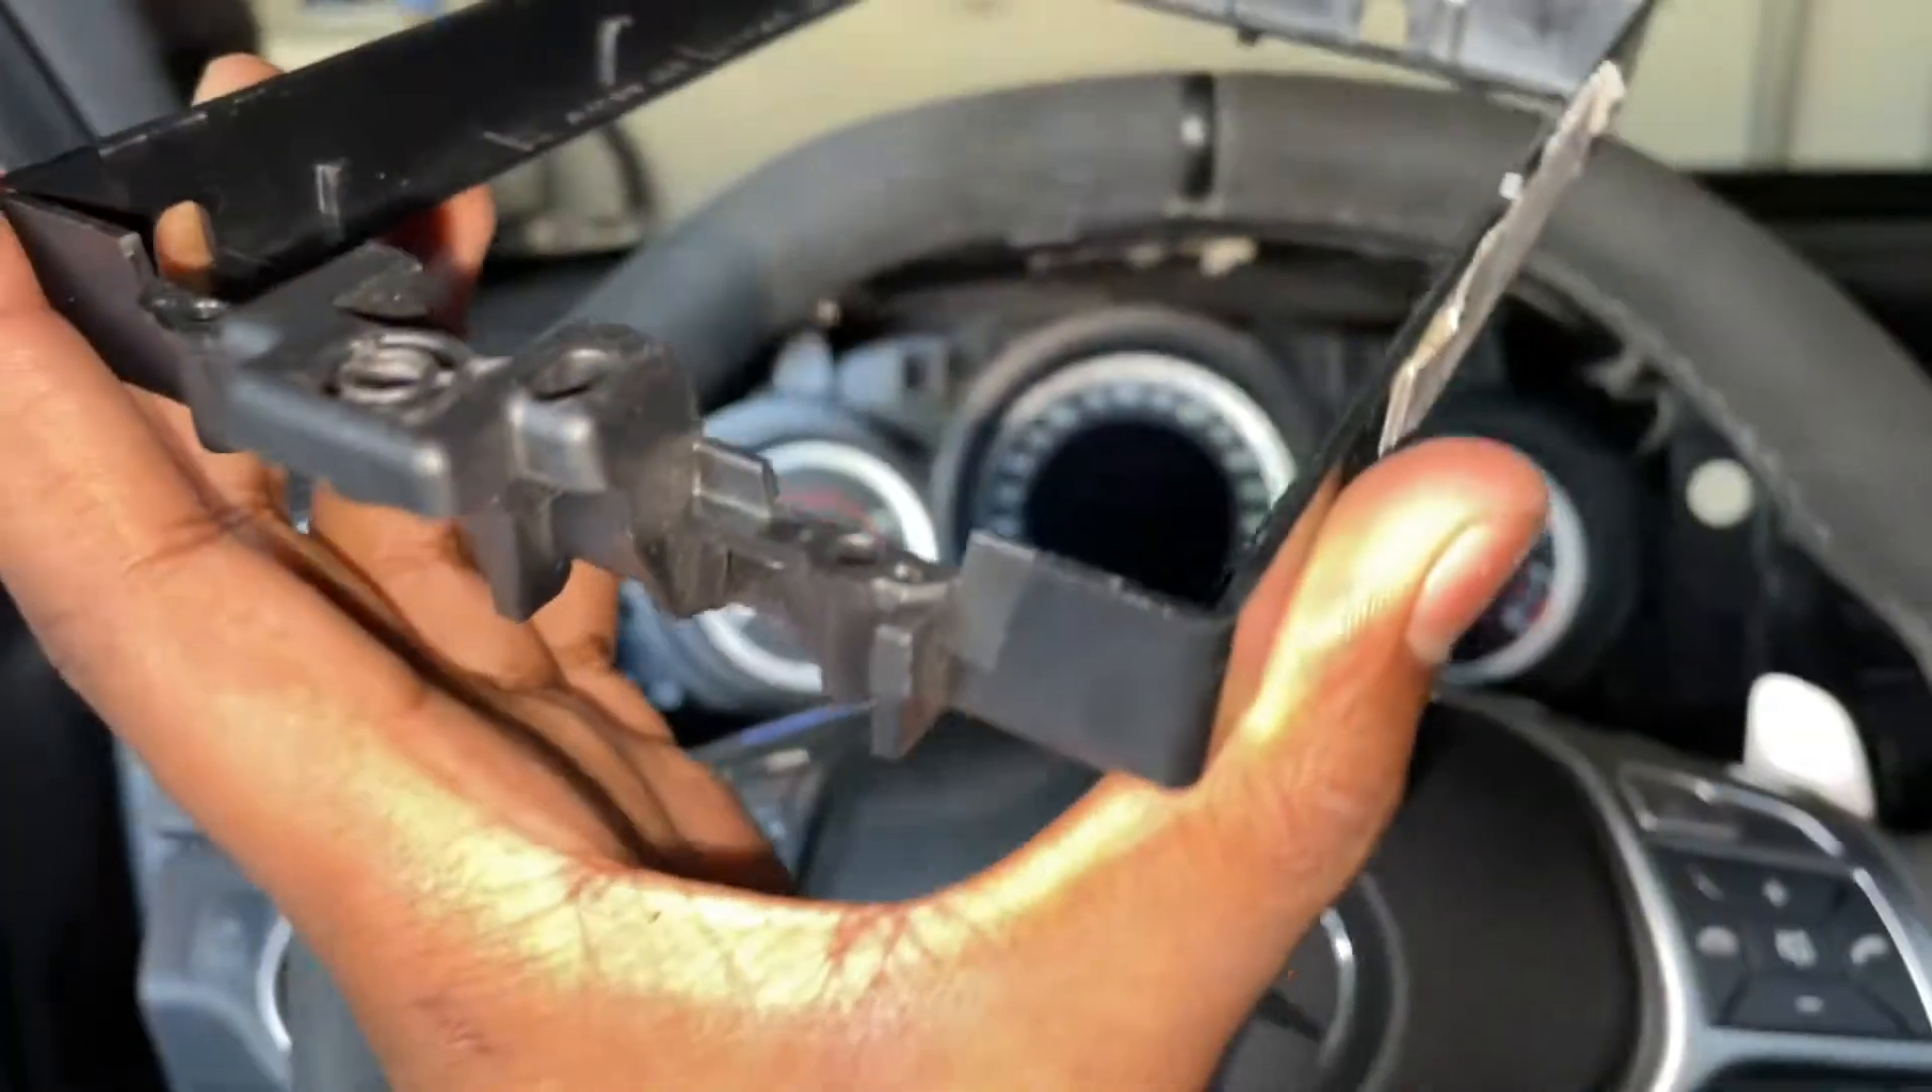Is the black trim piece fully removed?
Yes.